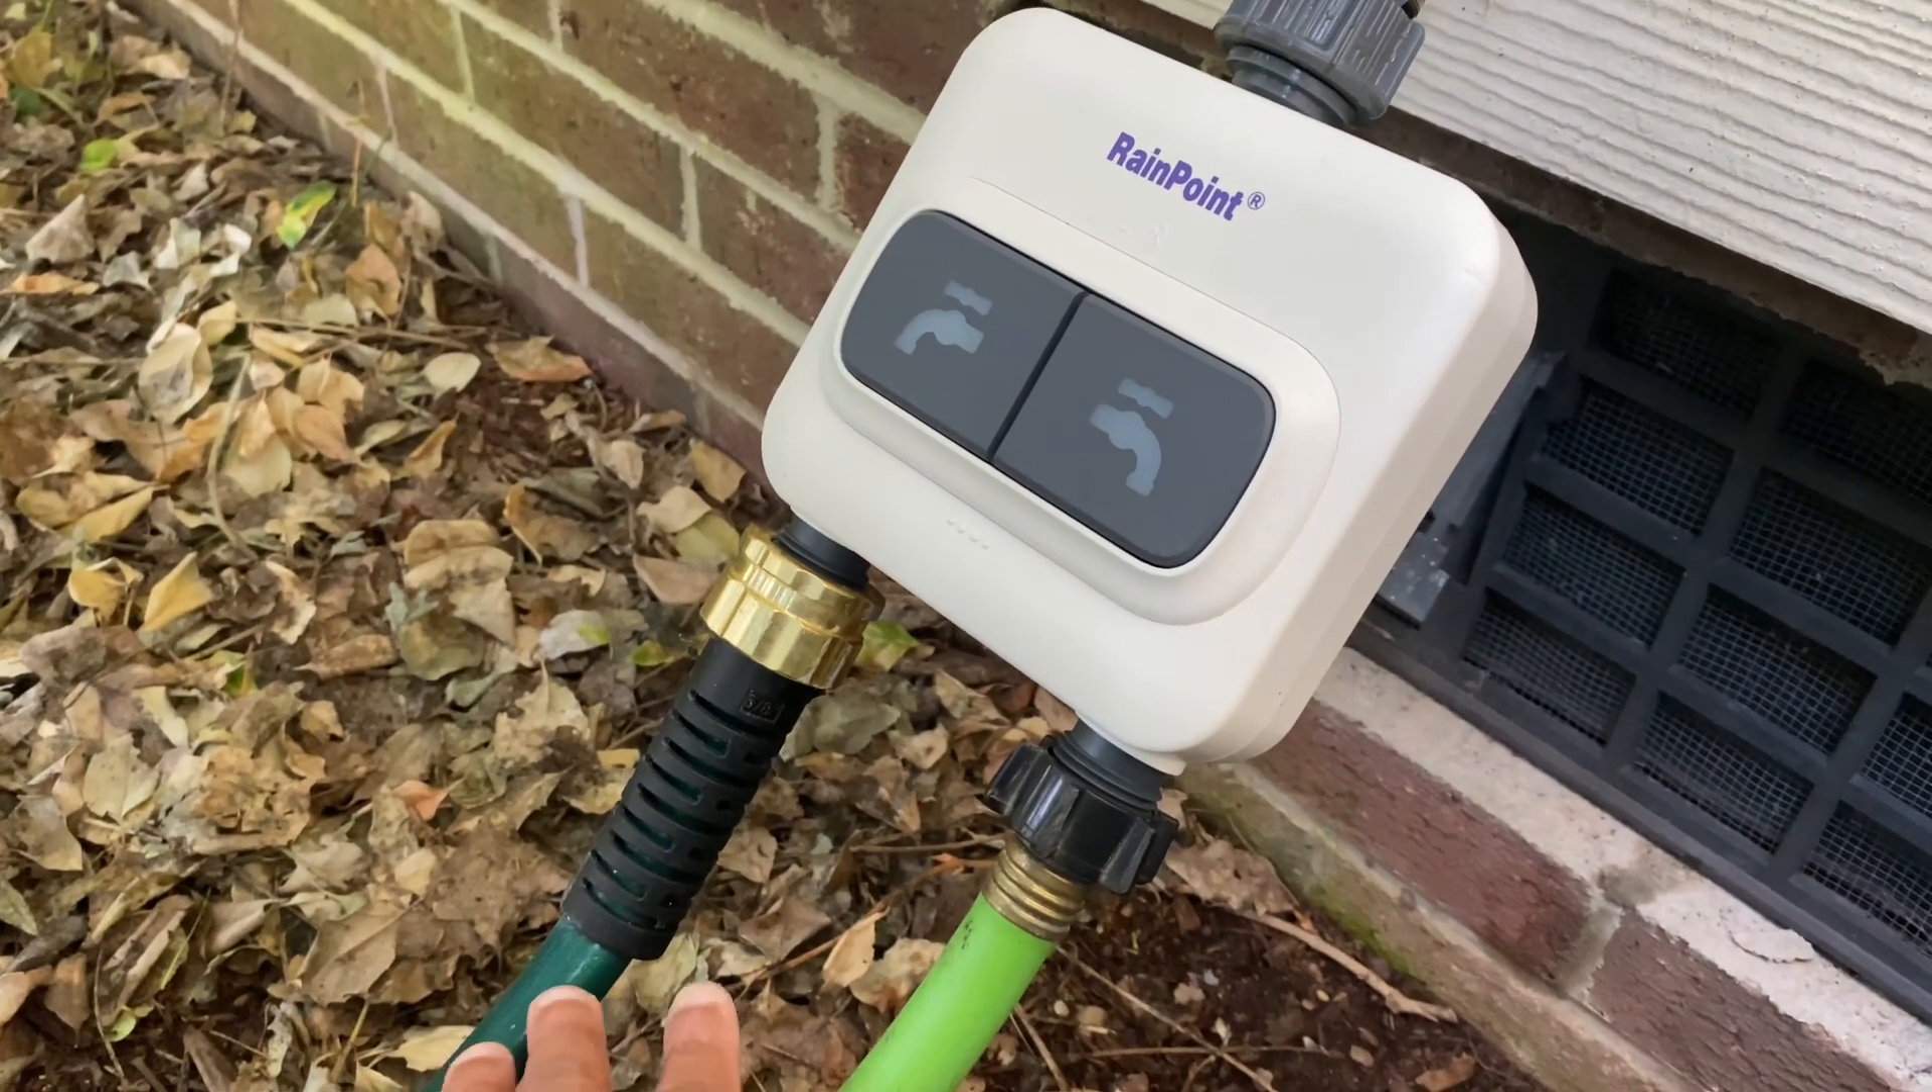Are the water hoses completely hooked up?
Yes.